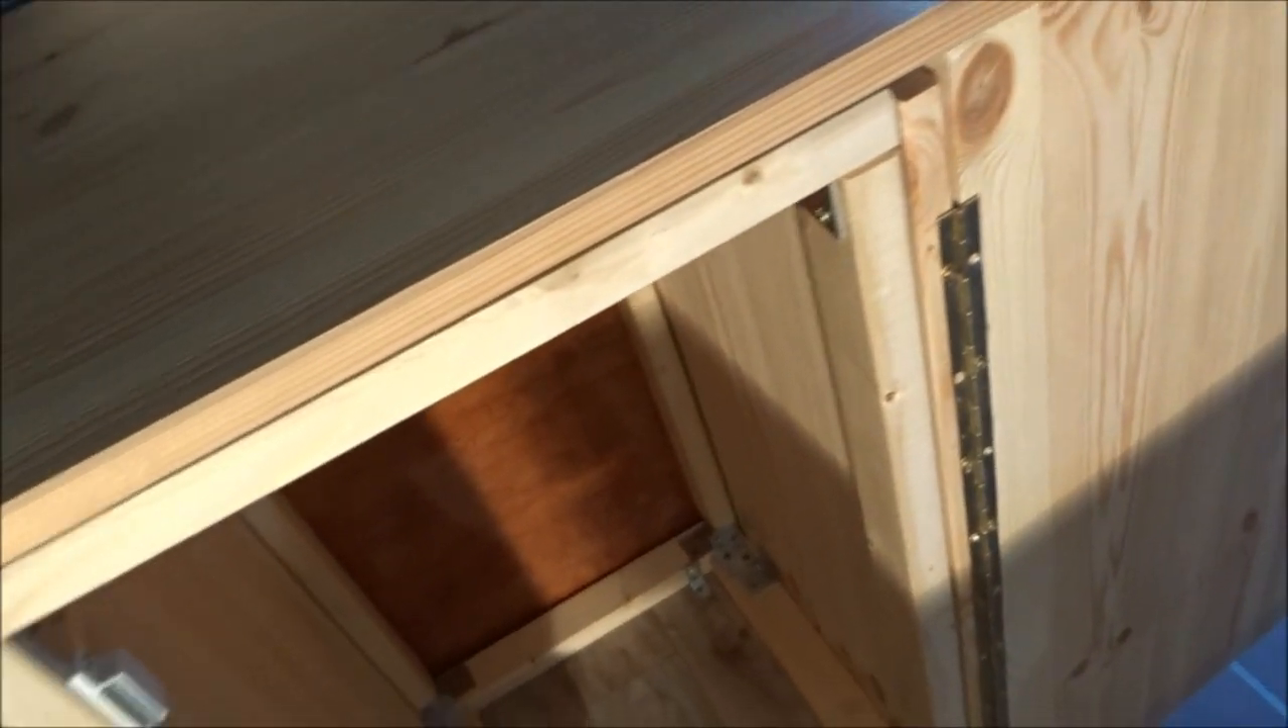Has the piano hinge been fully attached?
Yes.